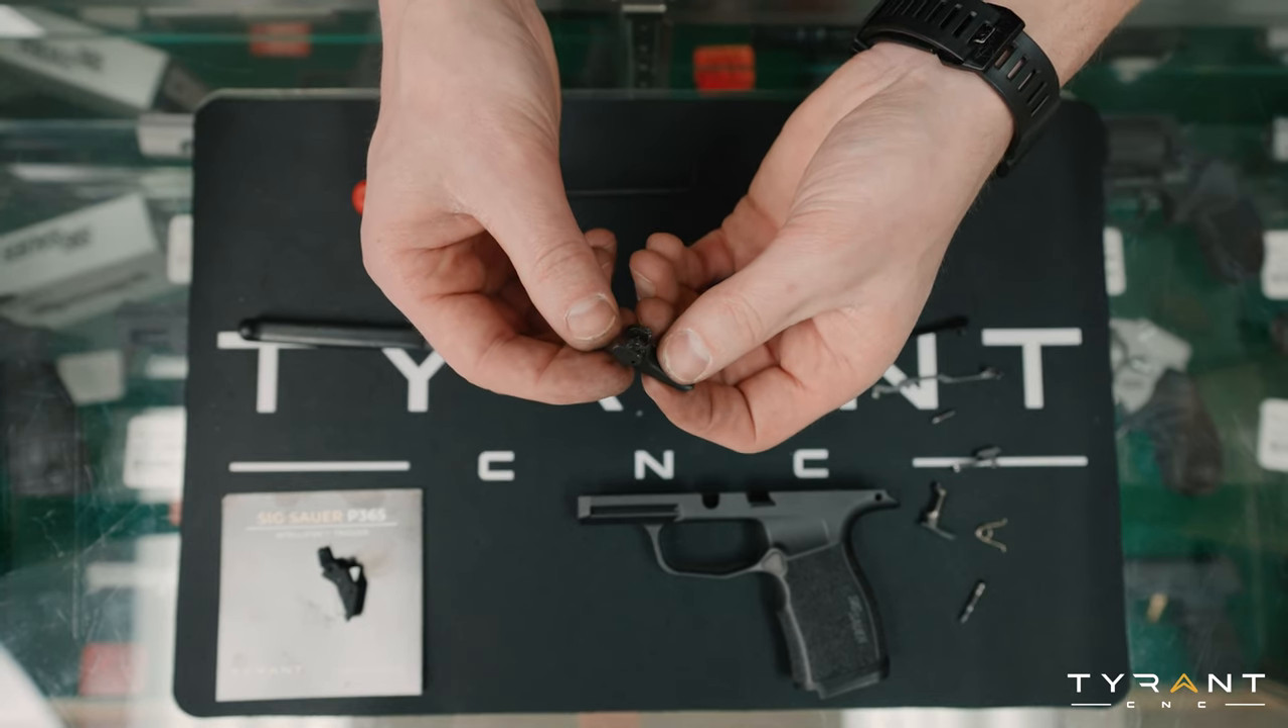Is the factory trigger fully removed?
Yes.